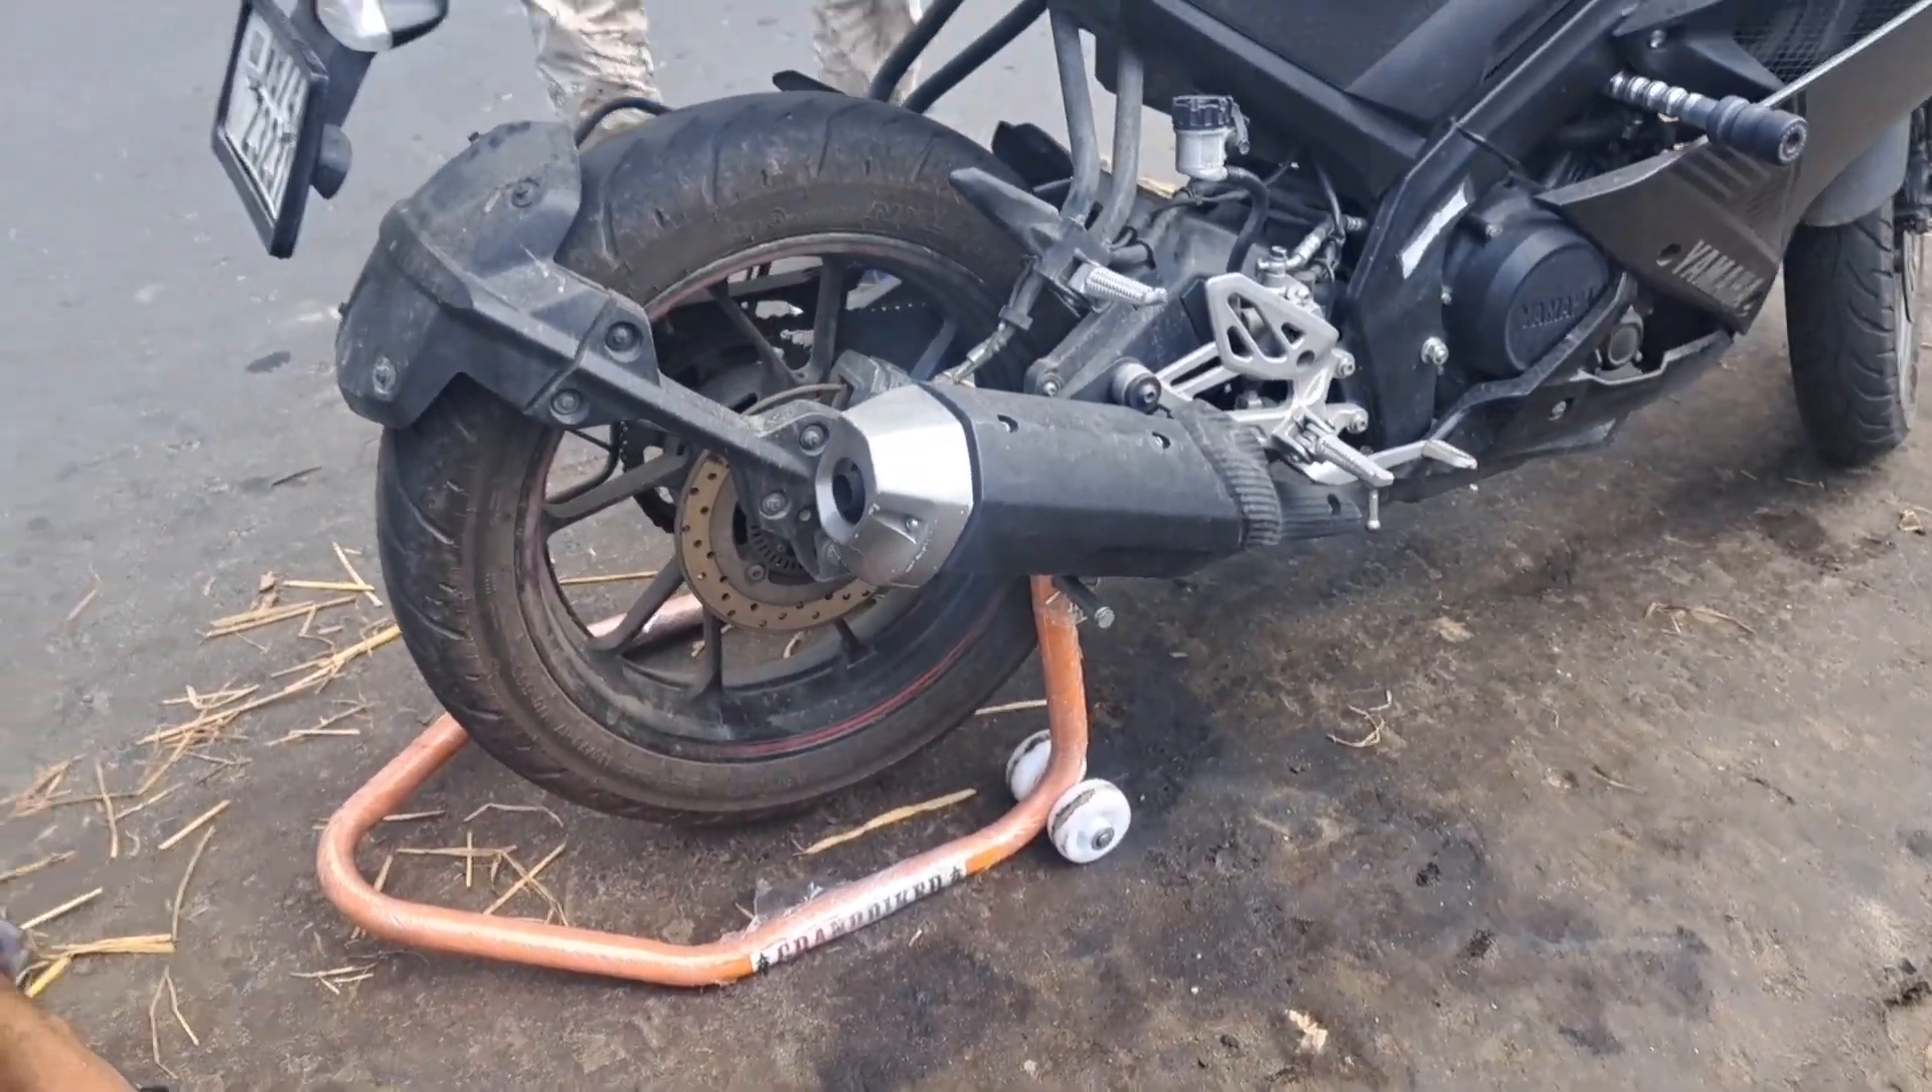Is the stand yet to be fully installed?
No.